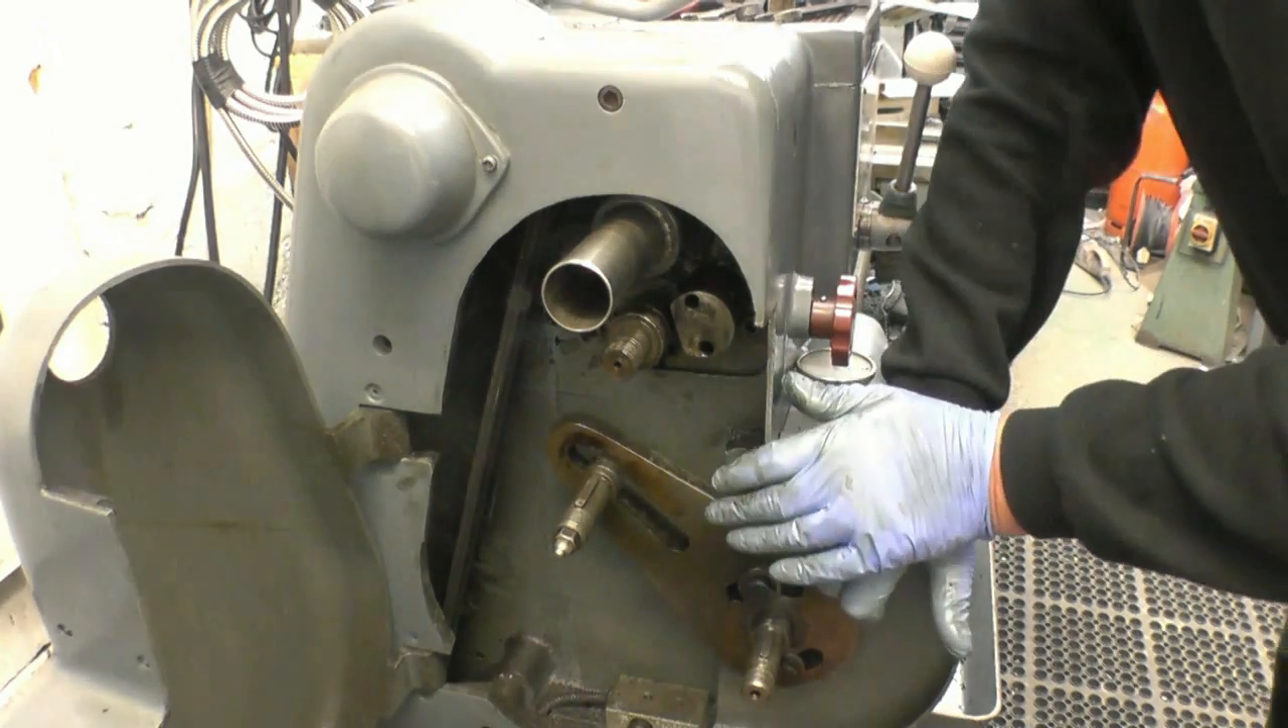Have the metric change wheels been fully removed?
Yes.